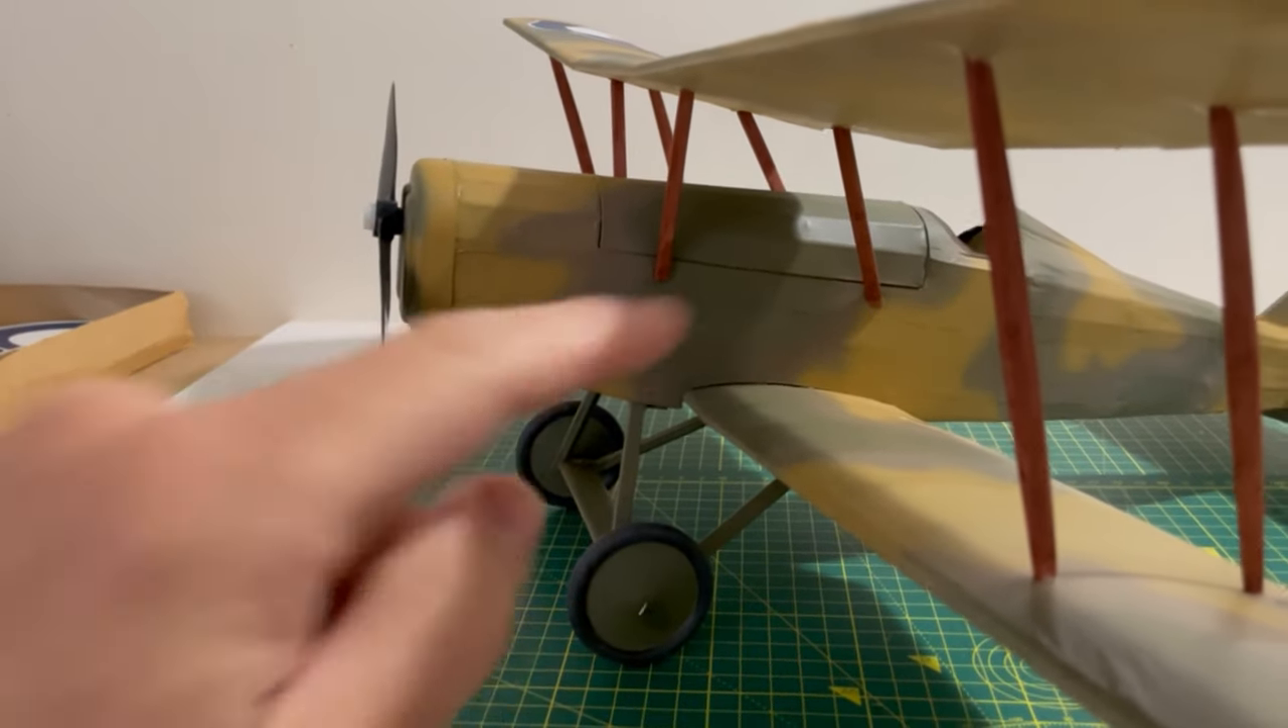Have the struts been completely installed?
Yes.